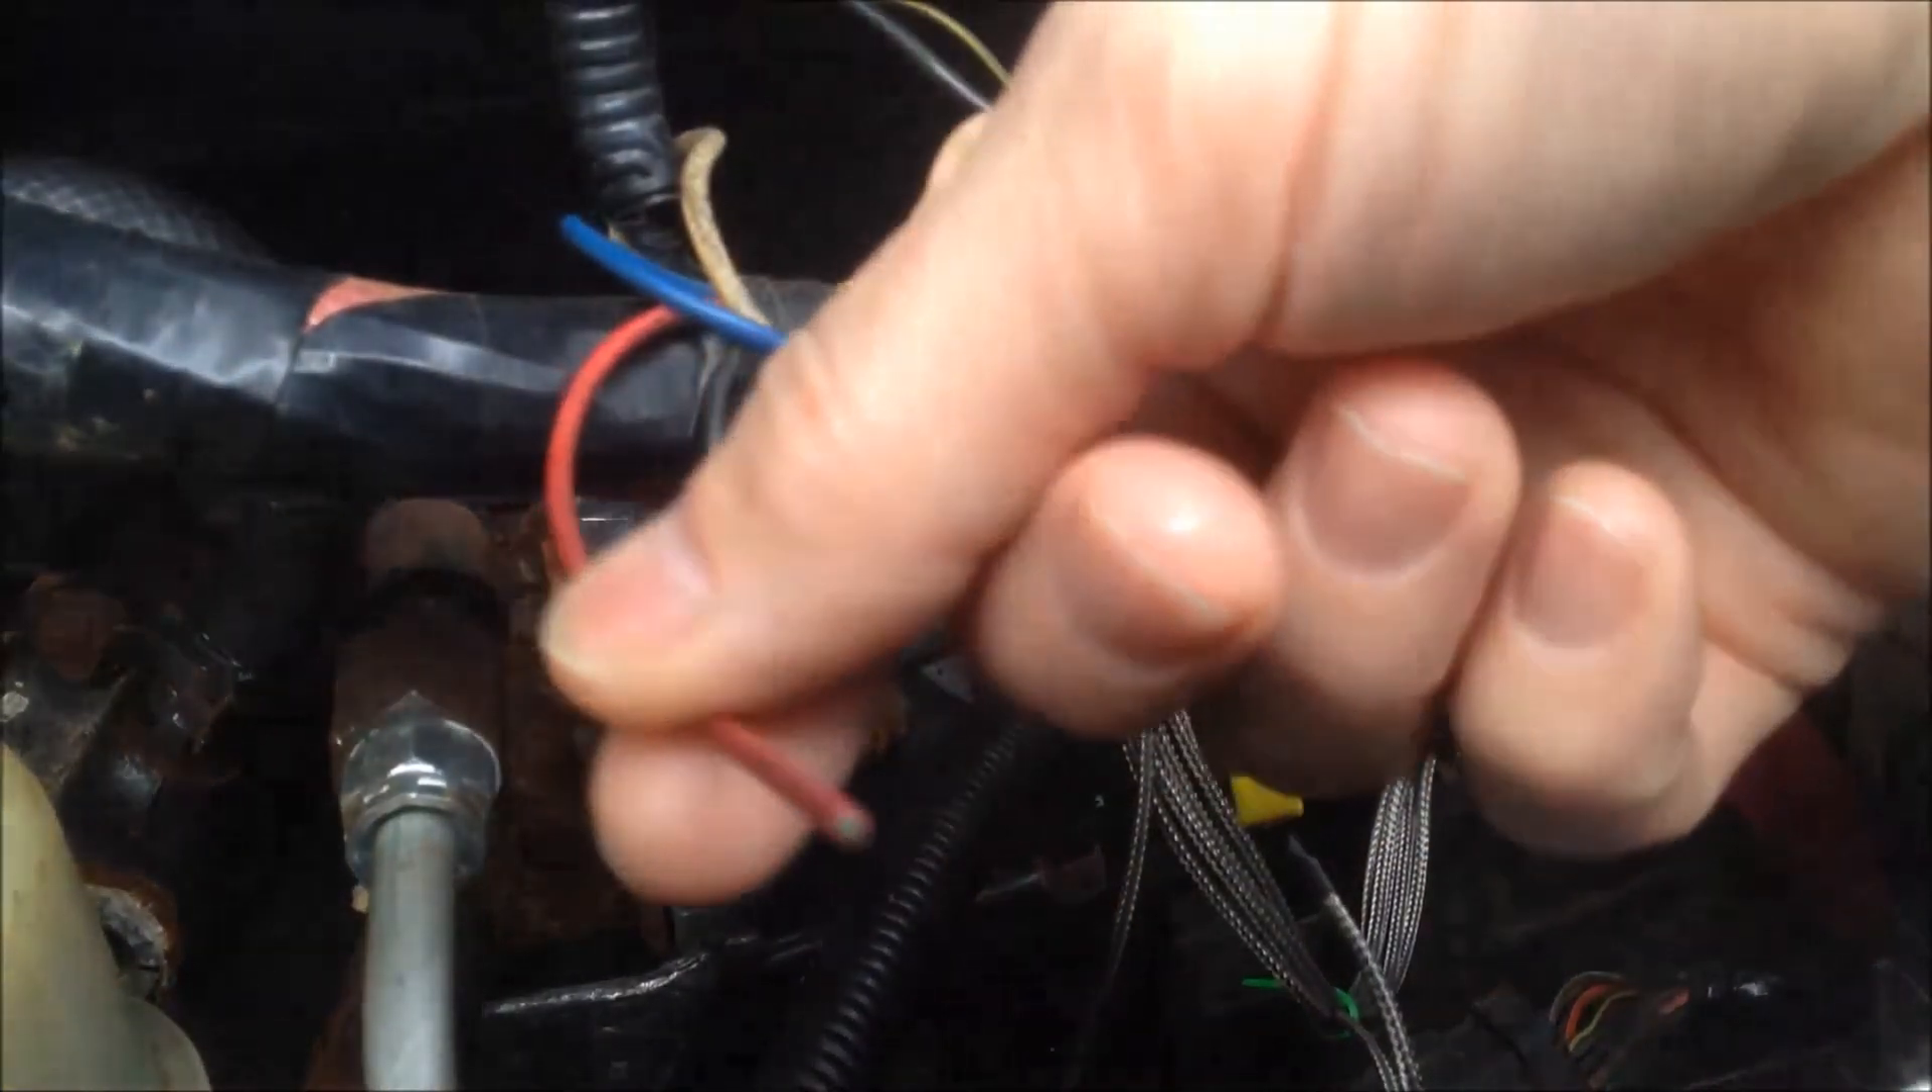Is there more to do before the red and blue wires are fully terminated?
Yes.